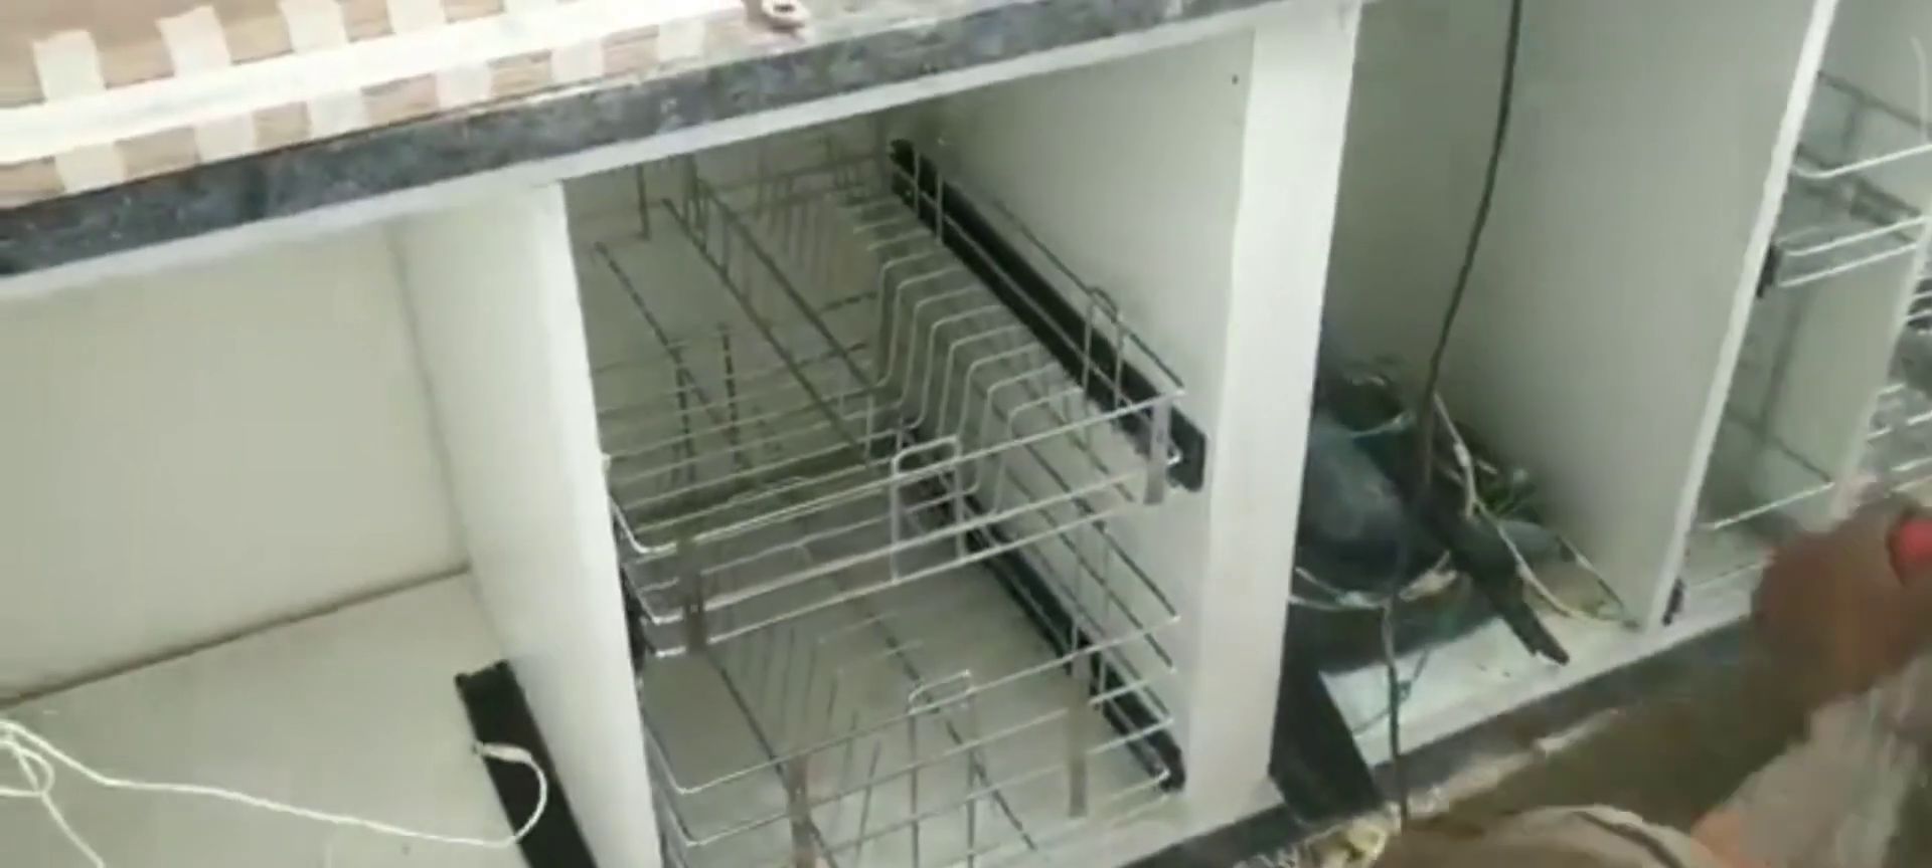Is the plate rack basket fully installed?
Yes.